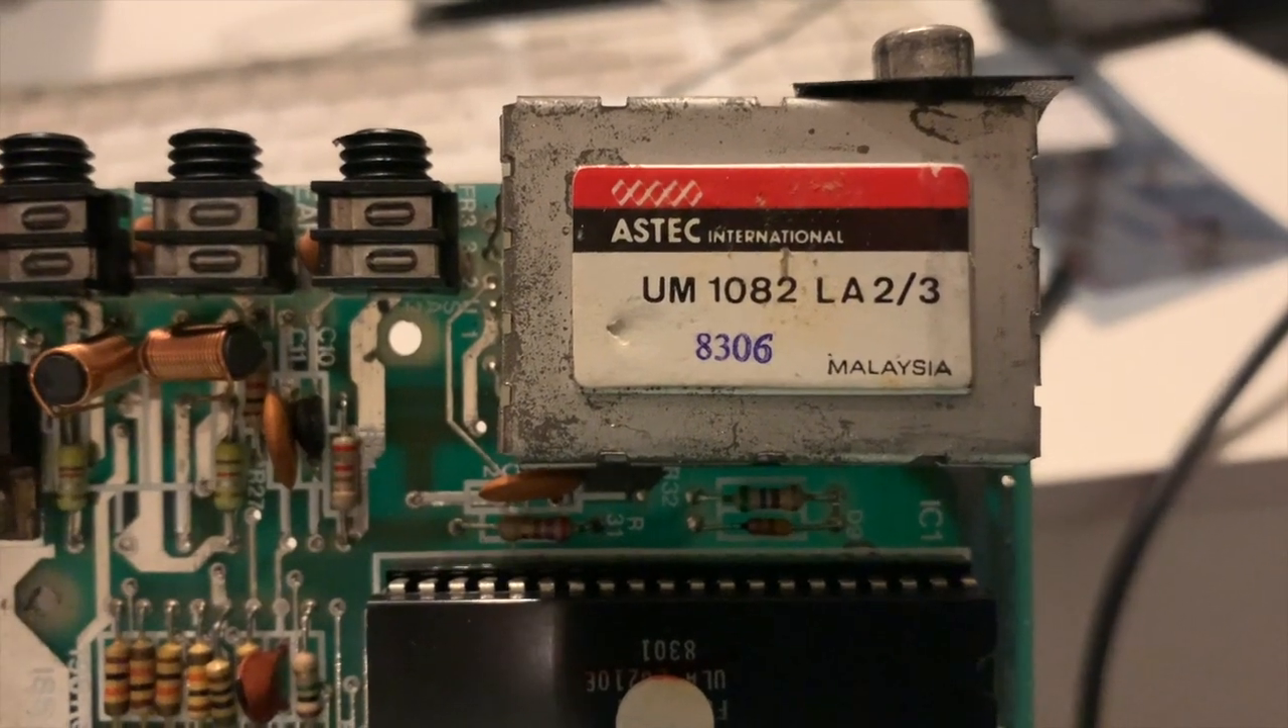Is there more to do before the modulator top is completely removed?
Yes.